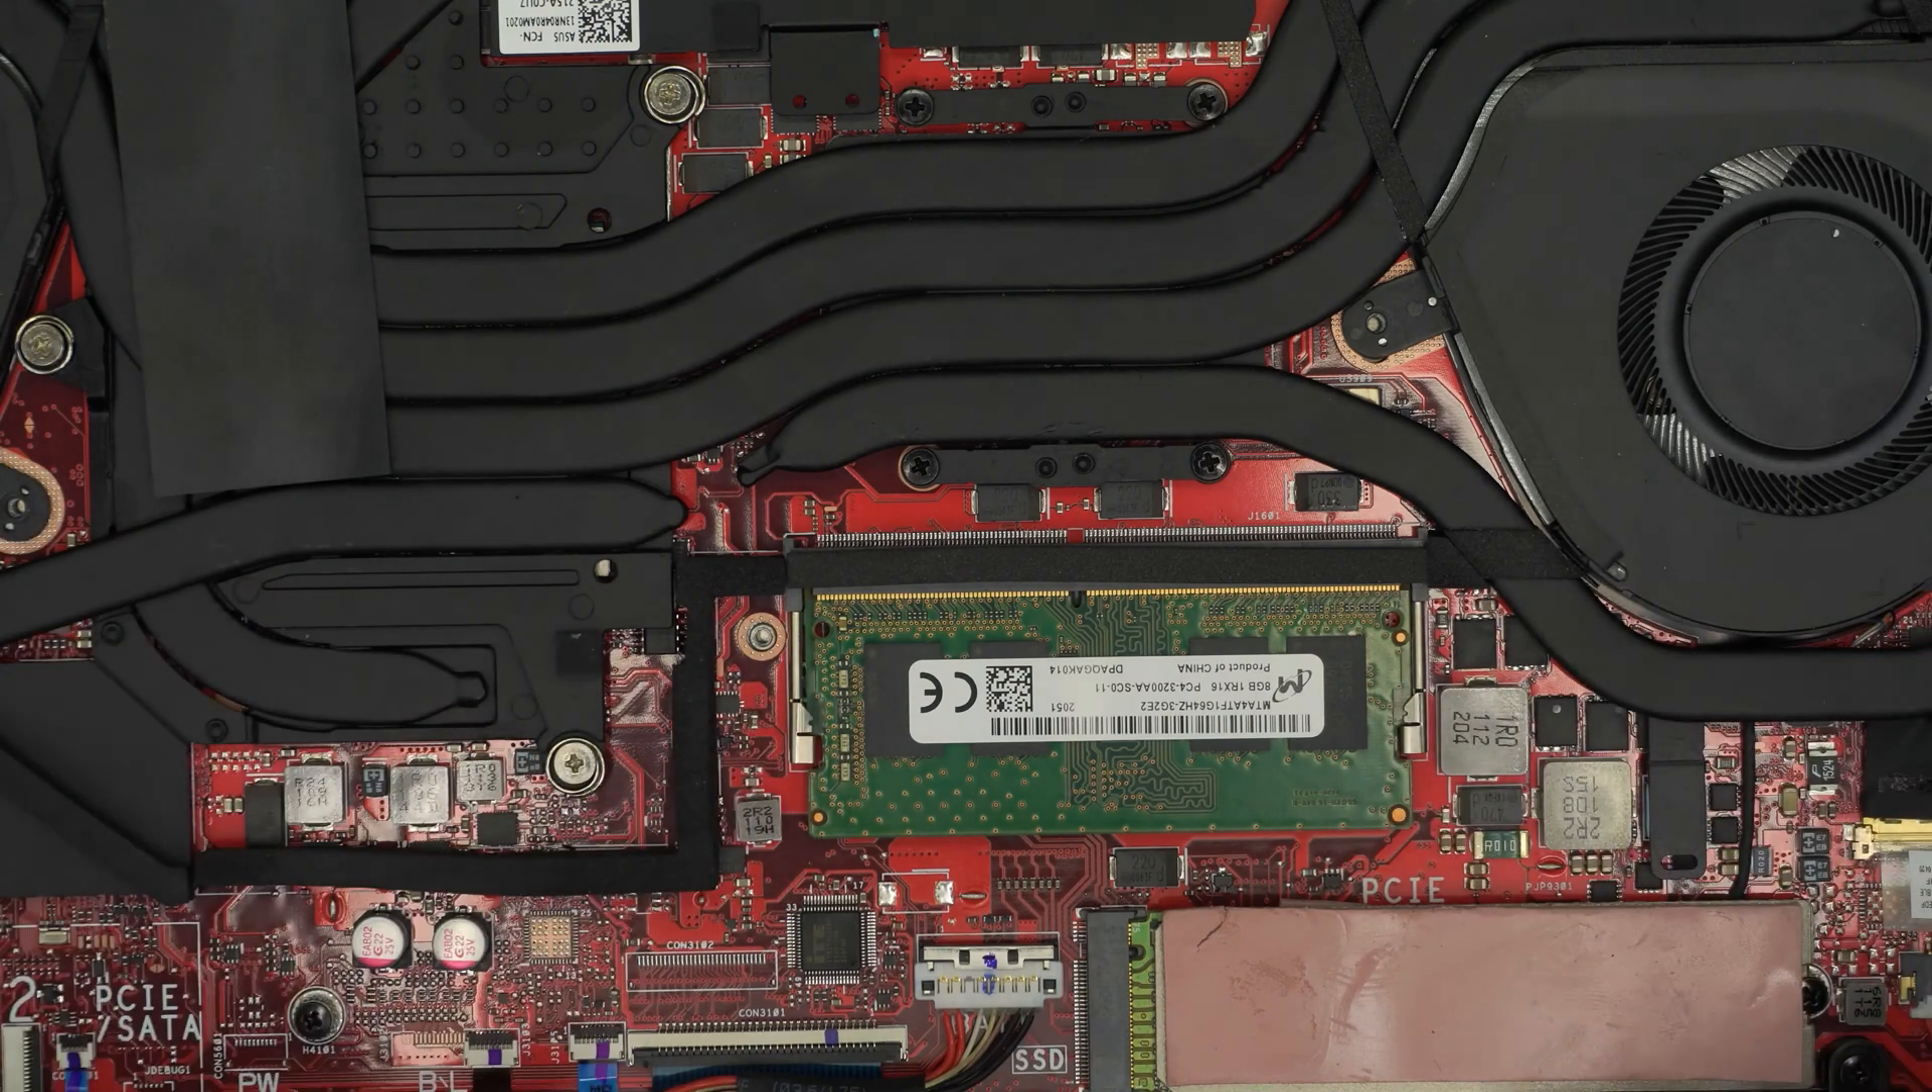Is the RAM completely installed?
Yes.